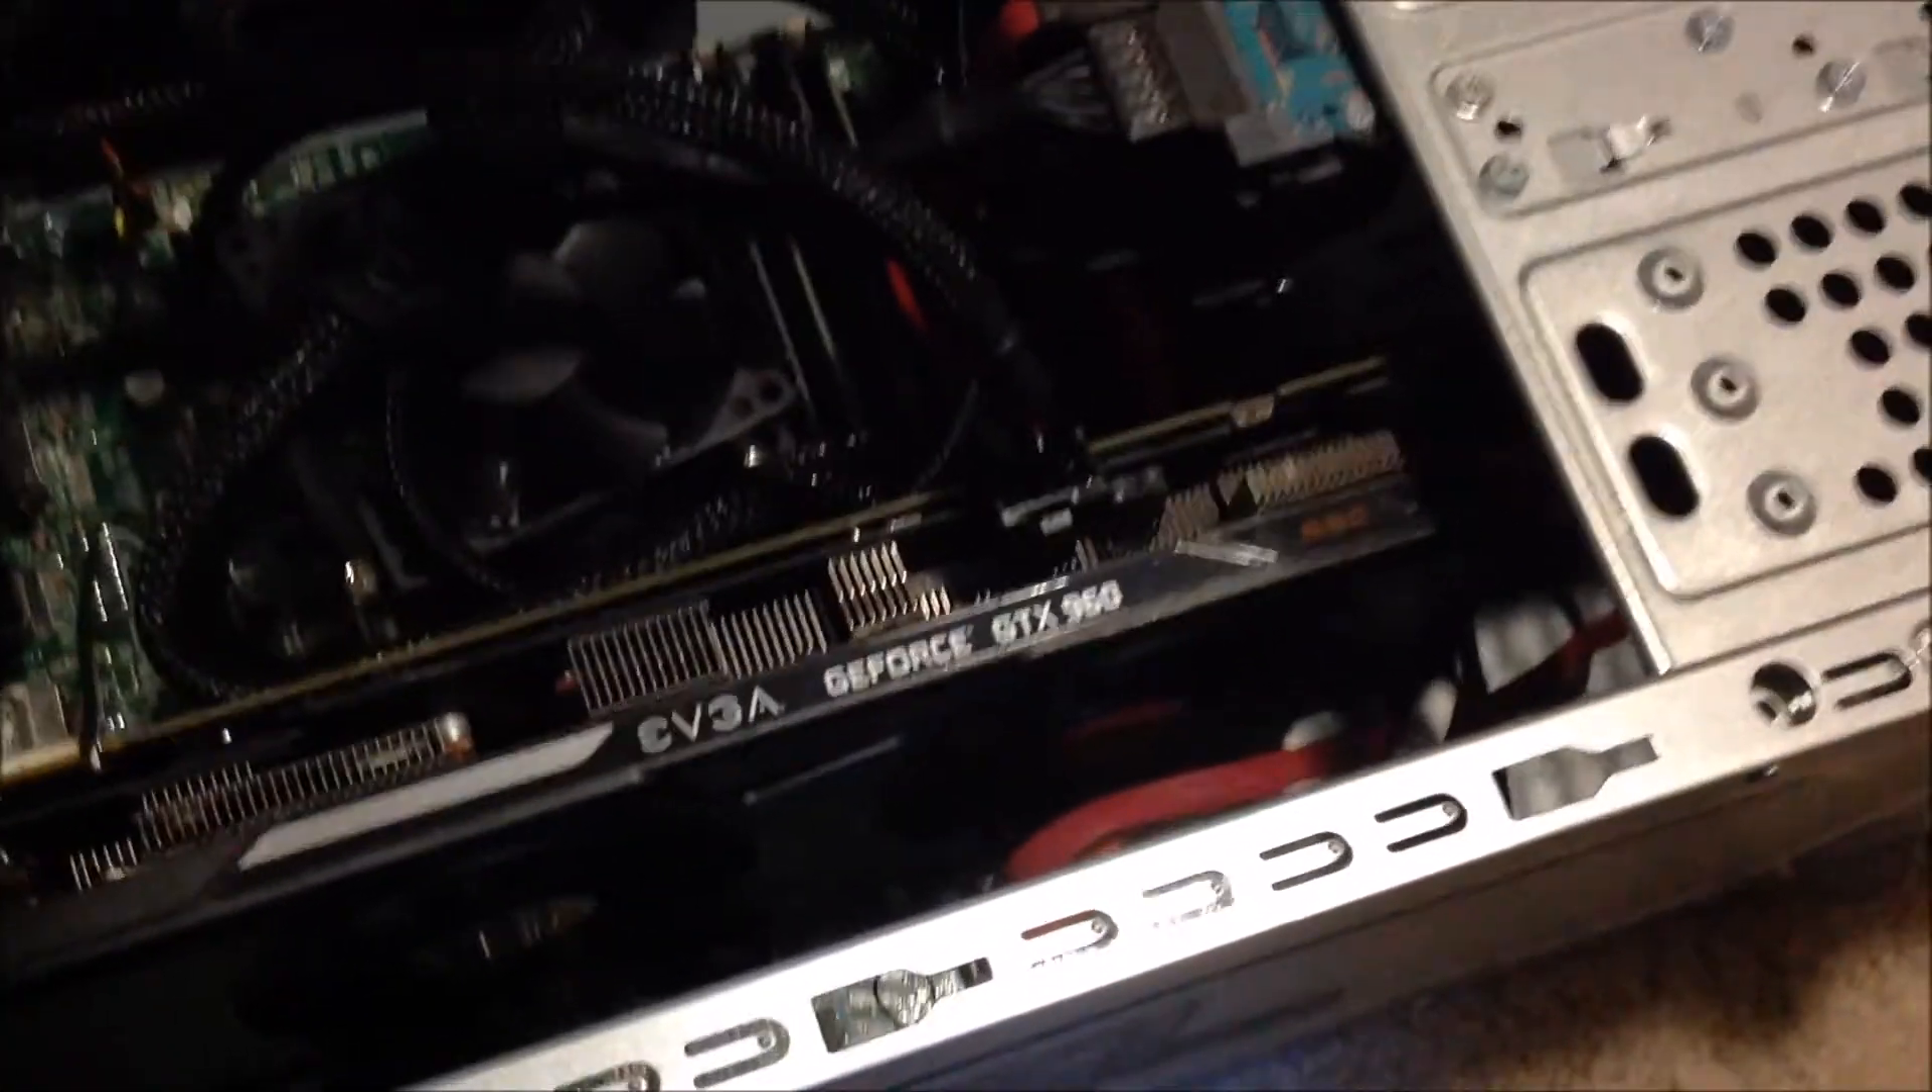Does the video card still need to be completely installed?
No.